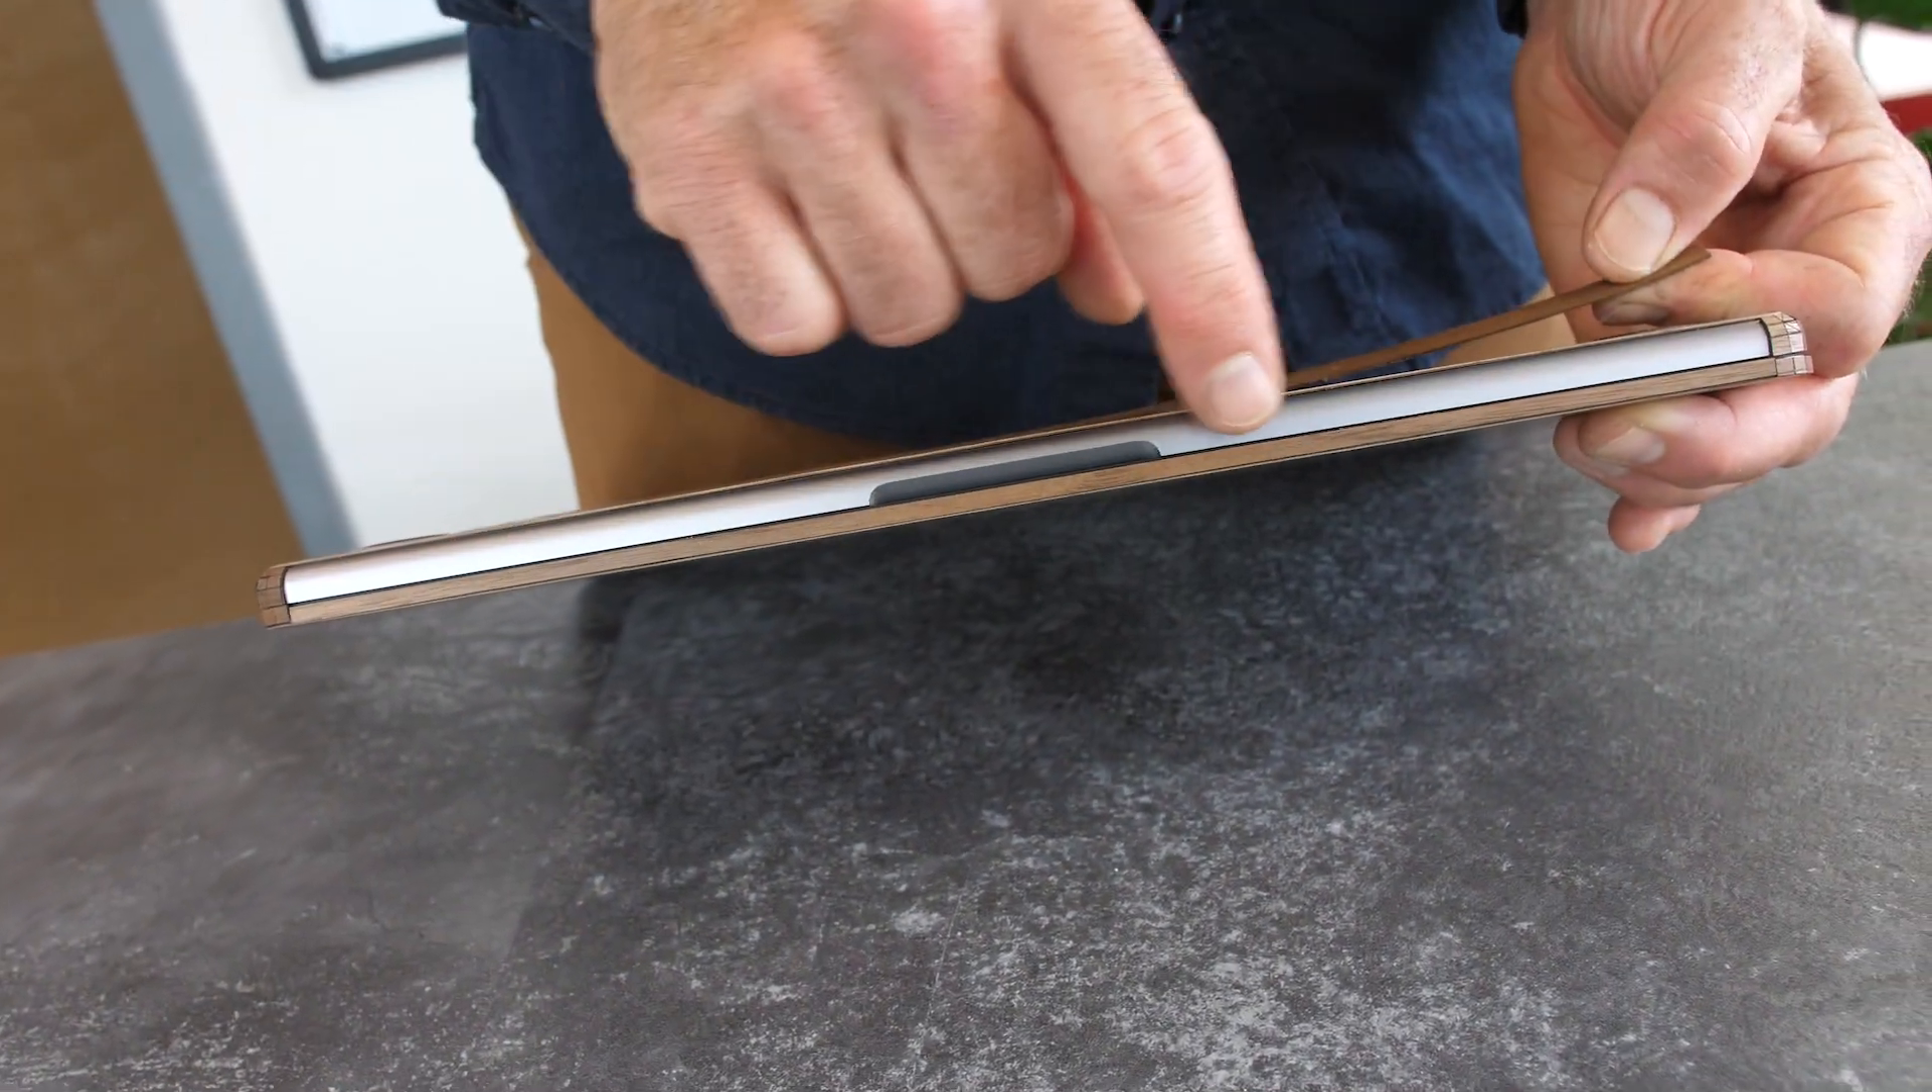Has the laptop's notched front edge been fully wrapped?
No.